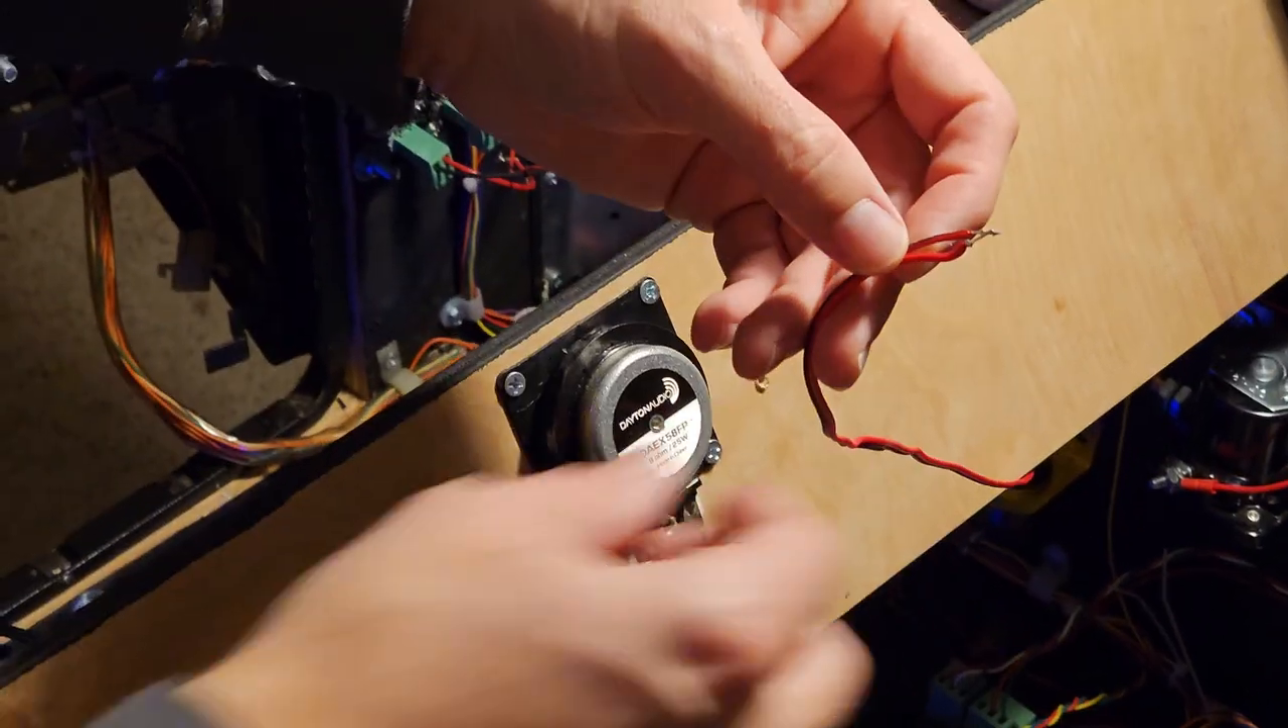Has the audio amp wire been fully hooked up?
No.